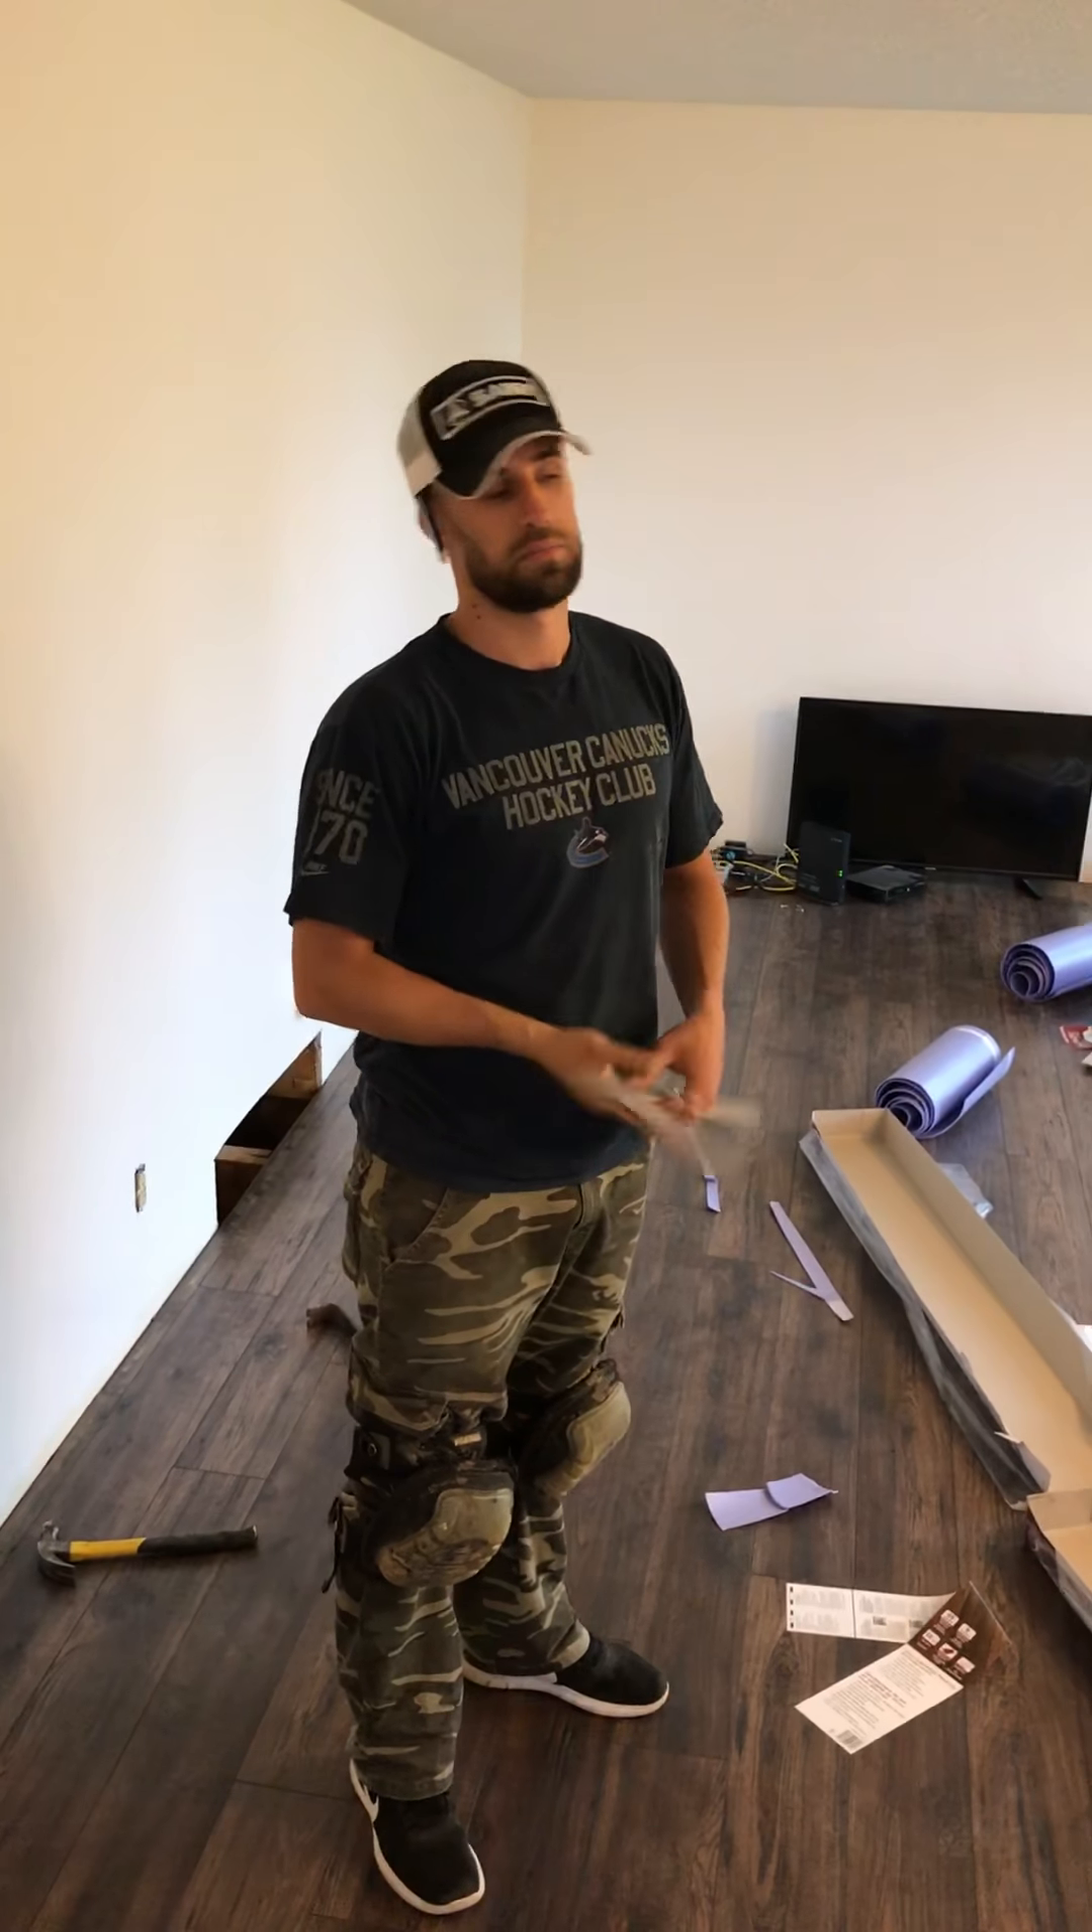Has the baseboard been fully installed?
No.